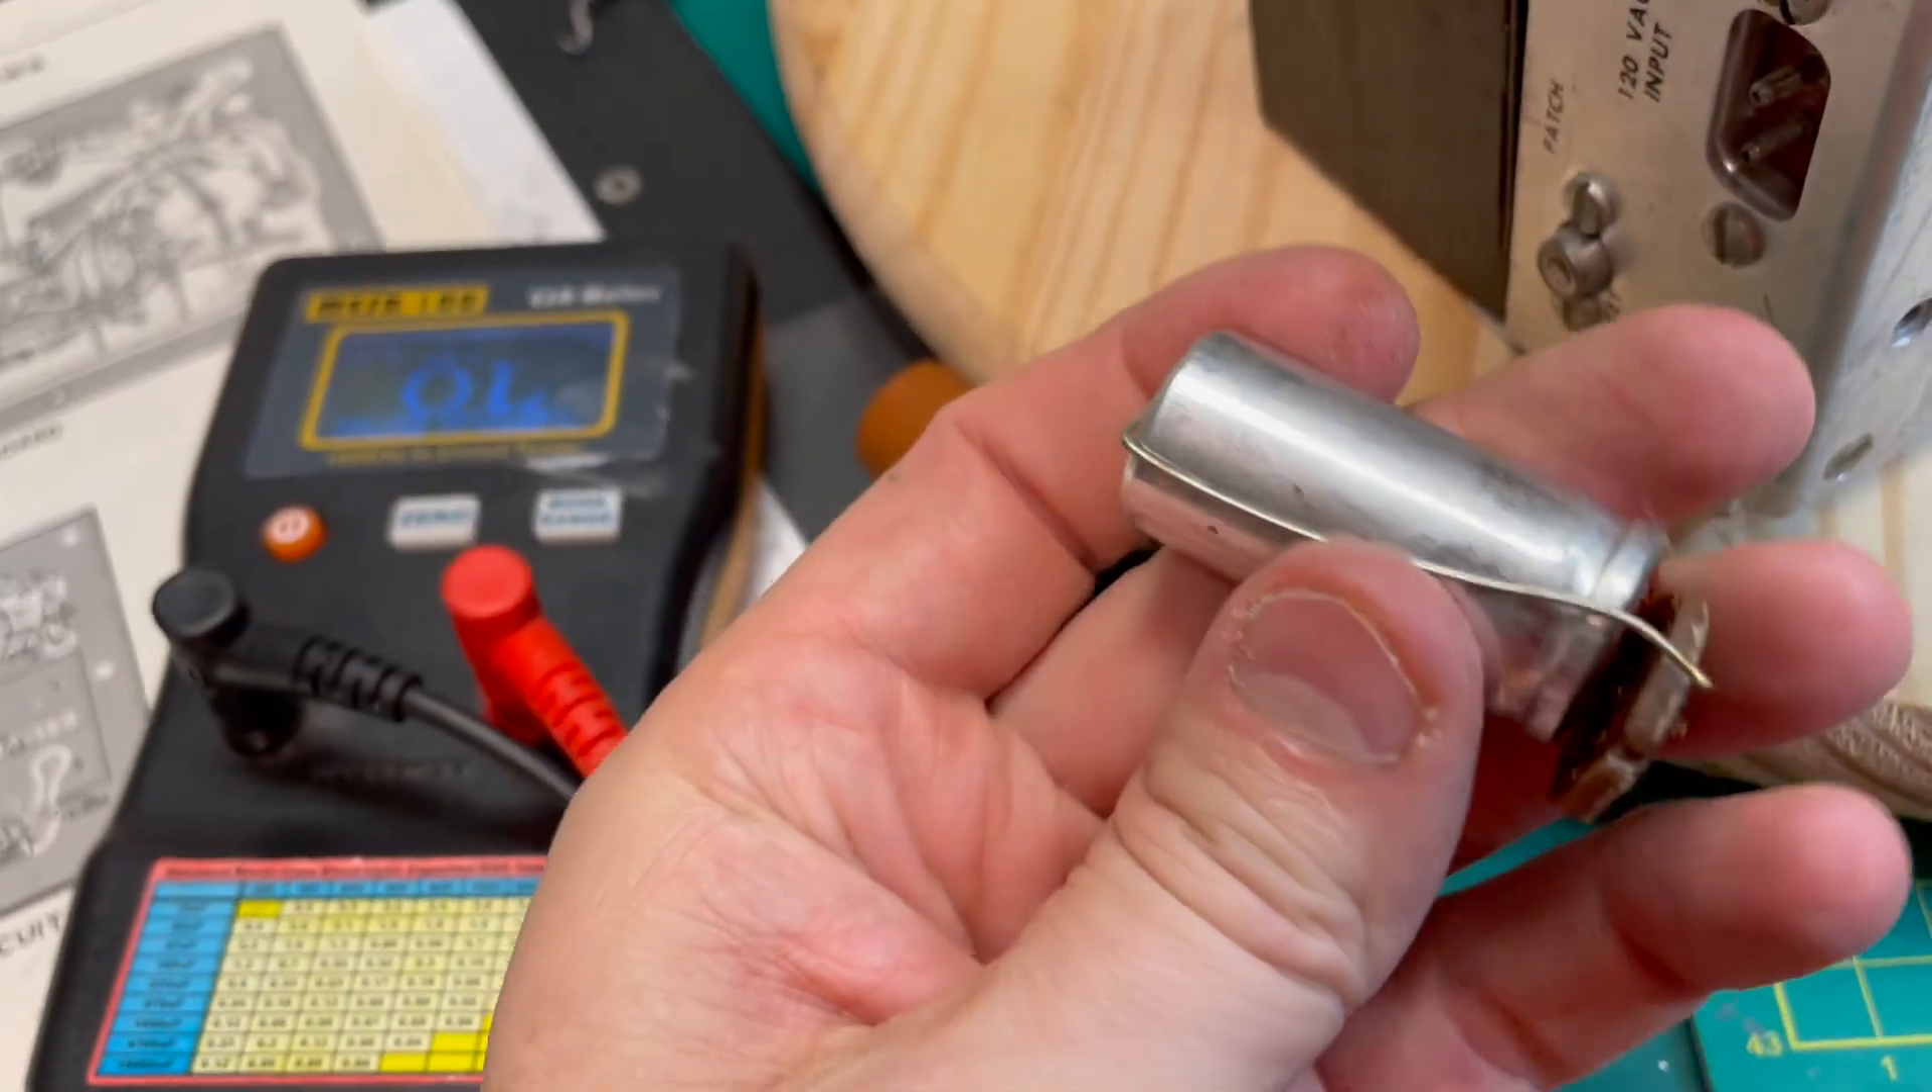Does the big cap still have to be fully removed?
No.